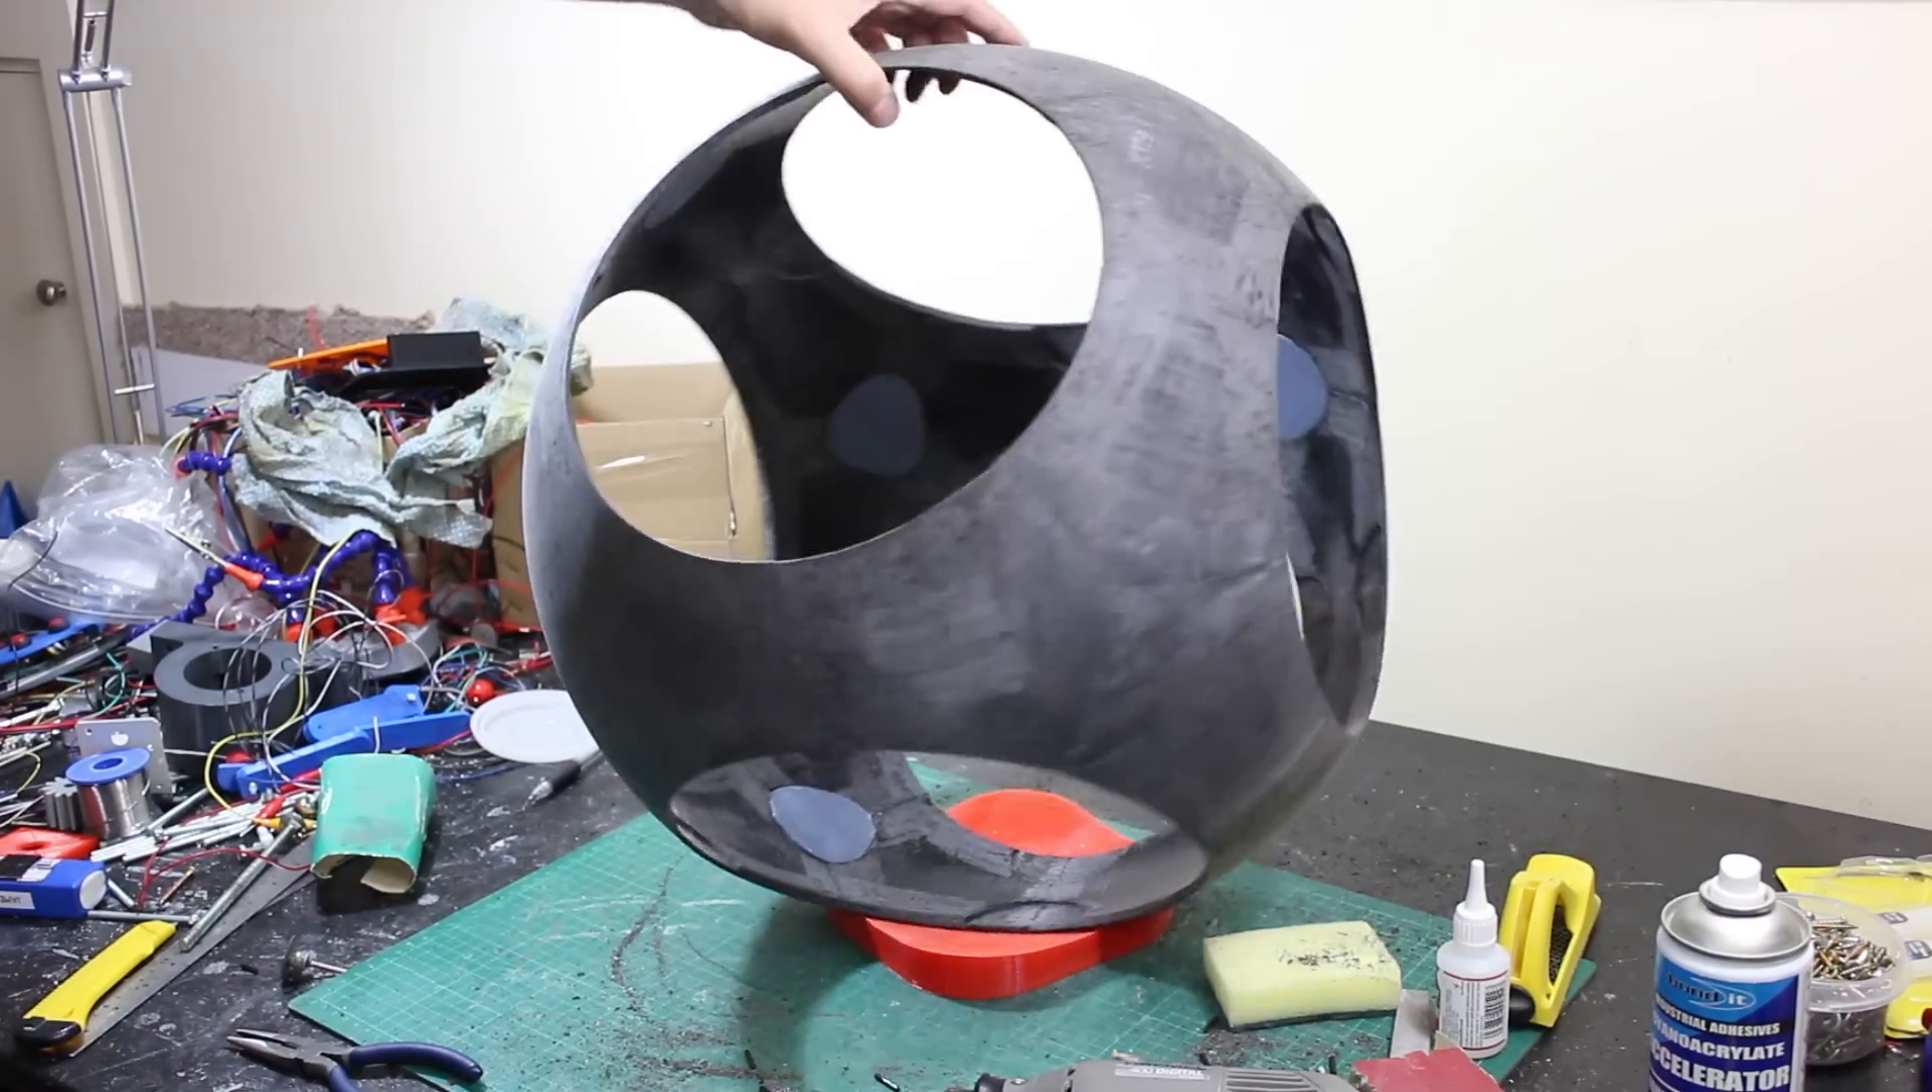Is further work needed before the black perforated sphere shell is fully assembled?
No.